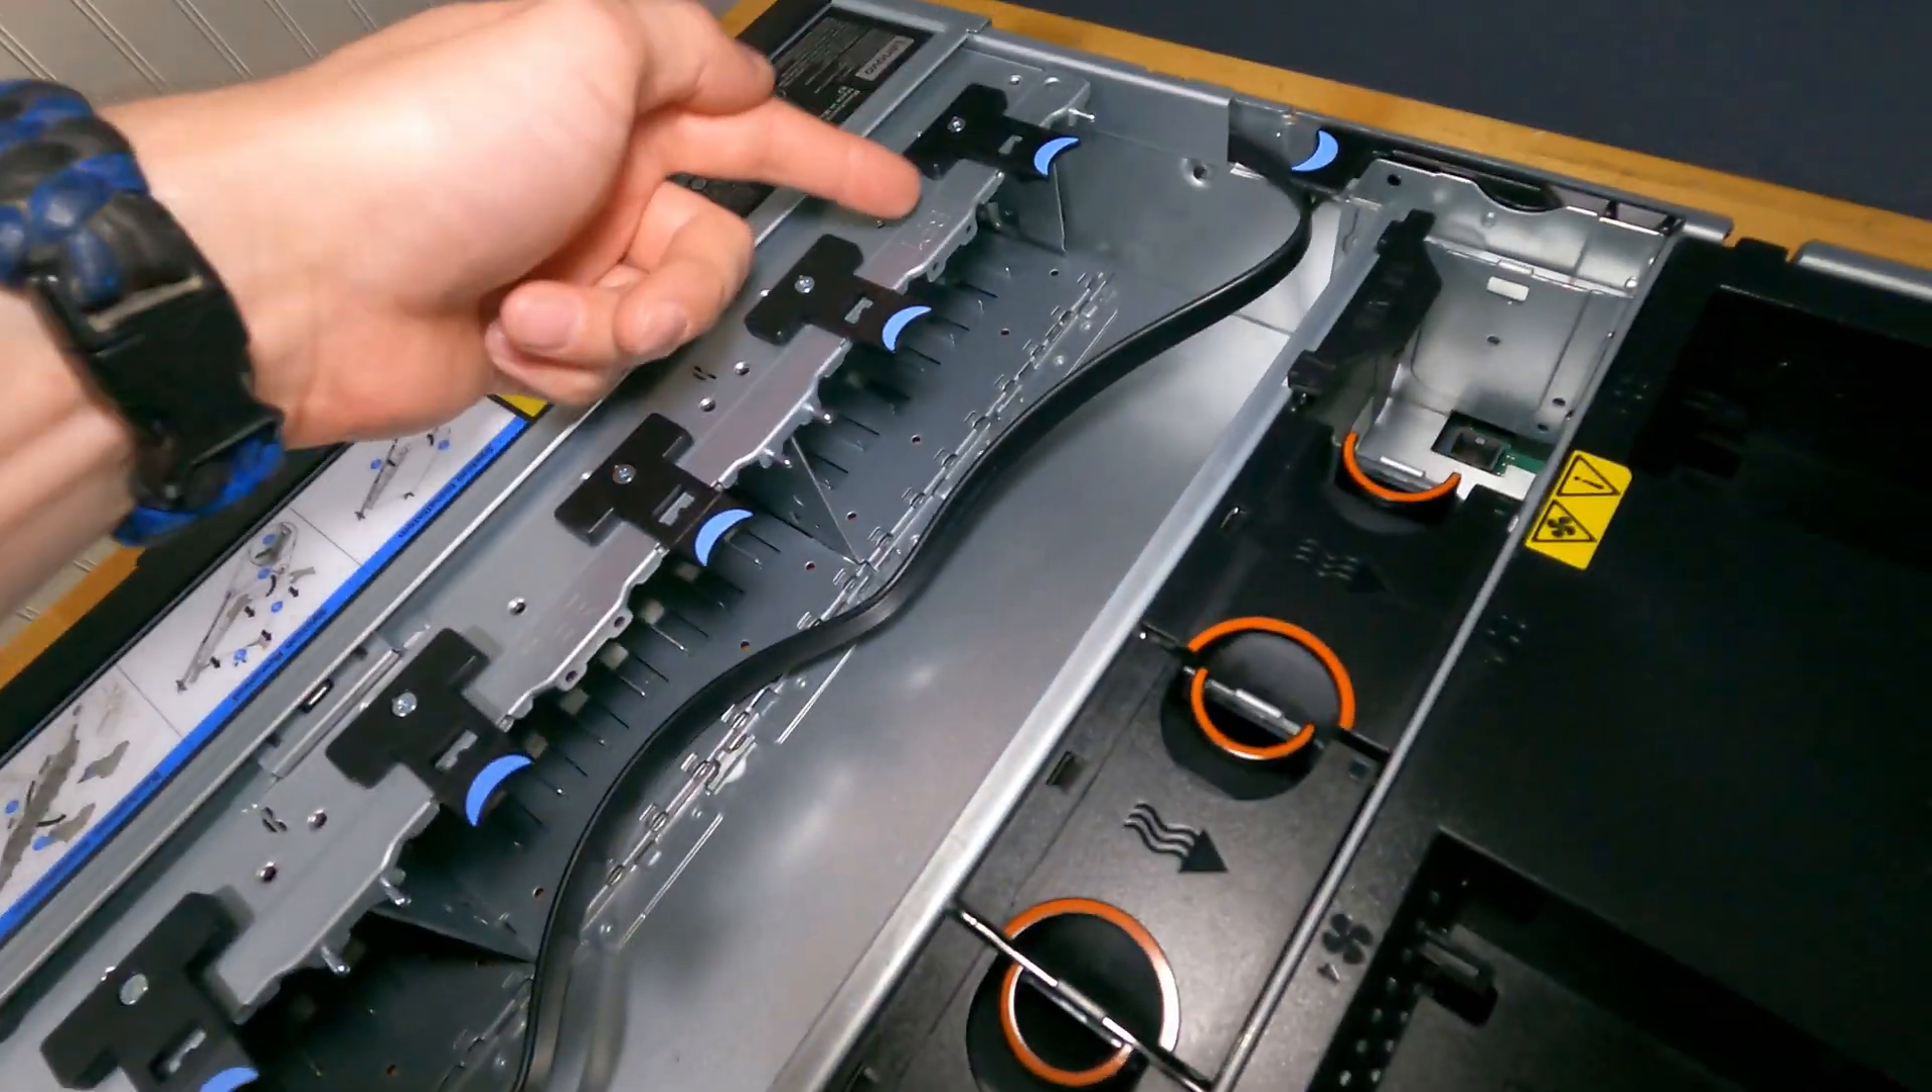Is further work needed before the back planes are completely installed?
Yes.